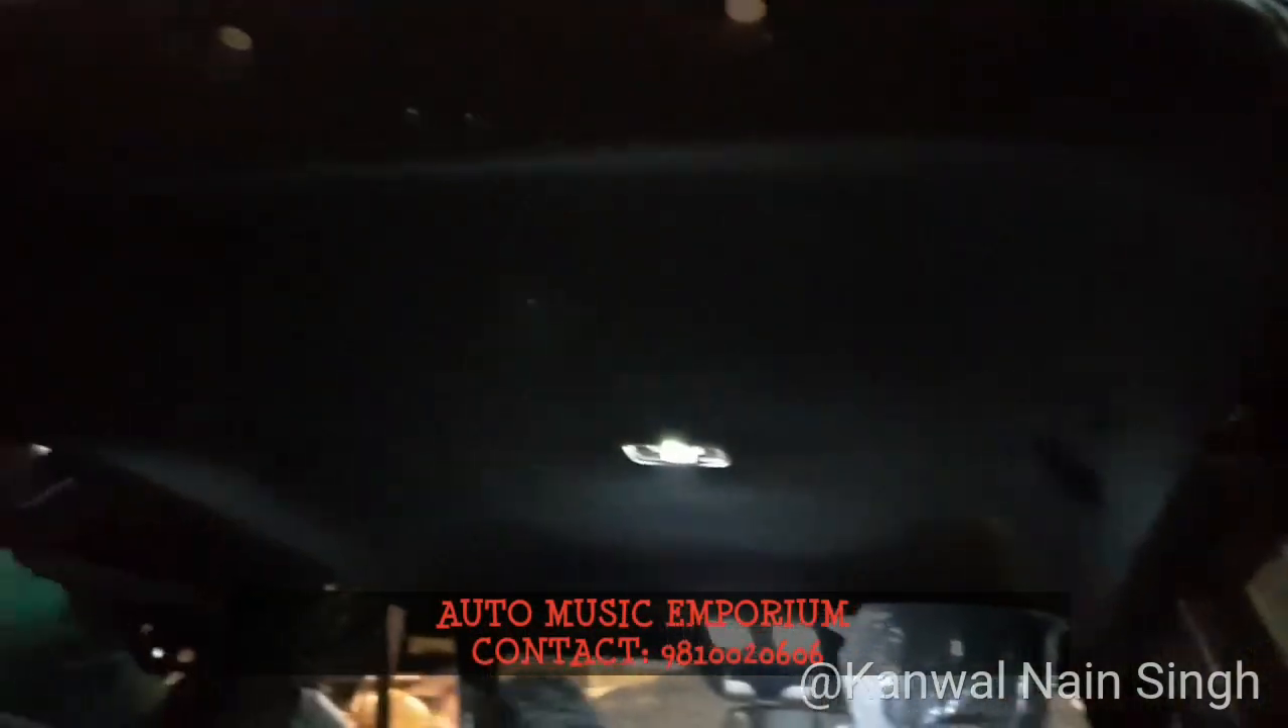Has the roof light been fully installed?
Yes.